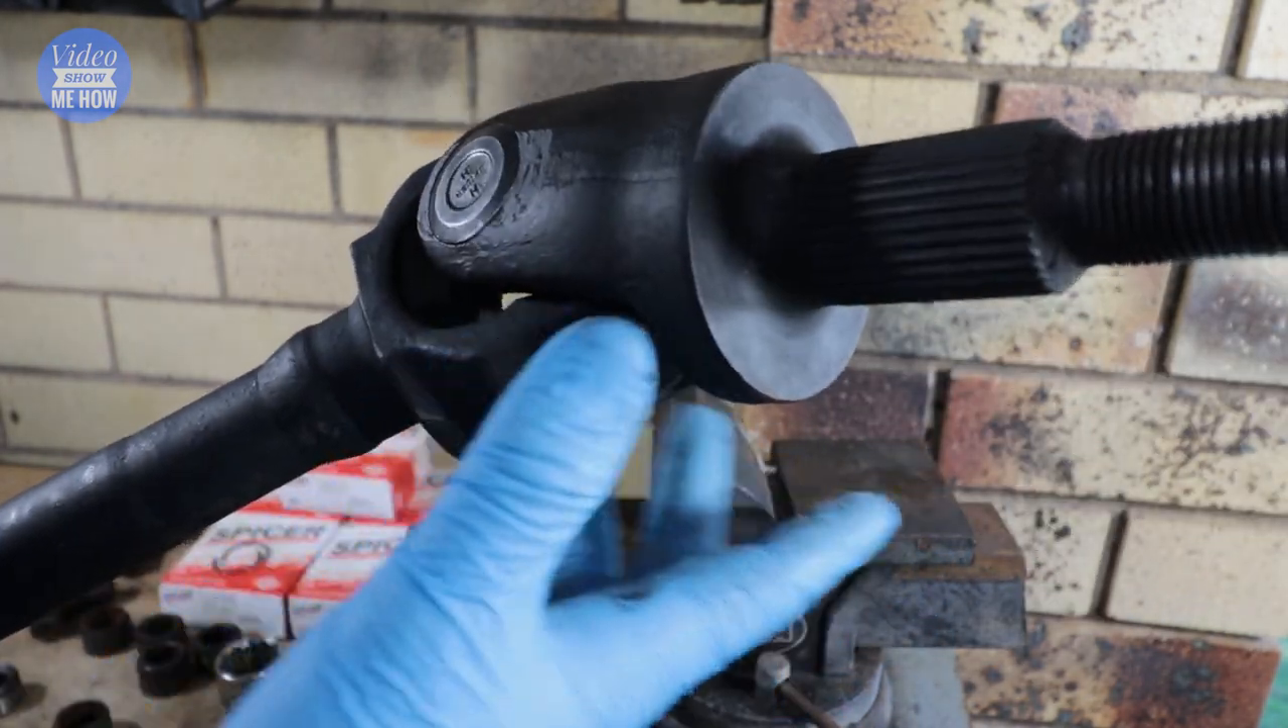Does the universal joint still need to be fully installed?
No.